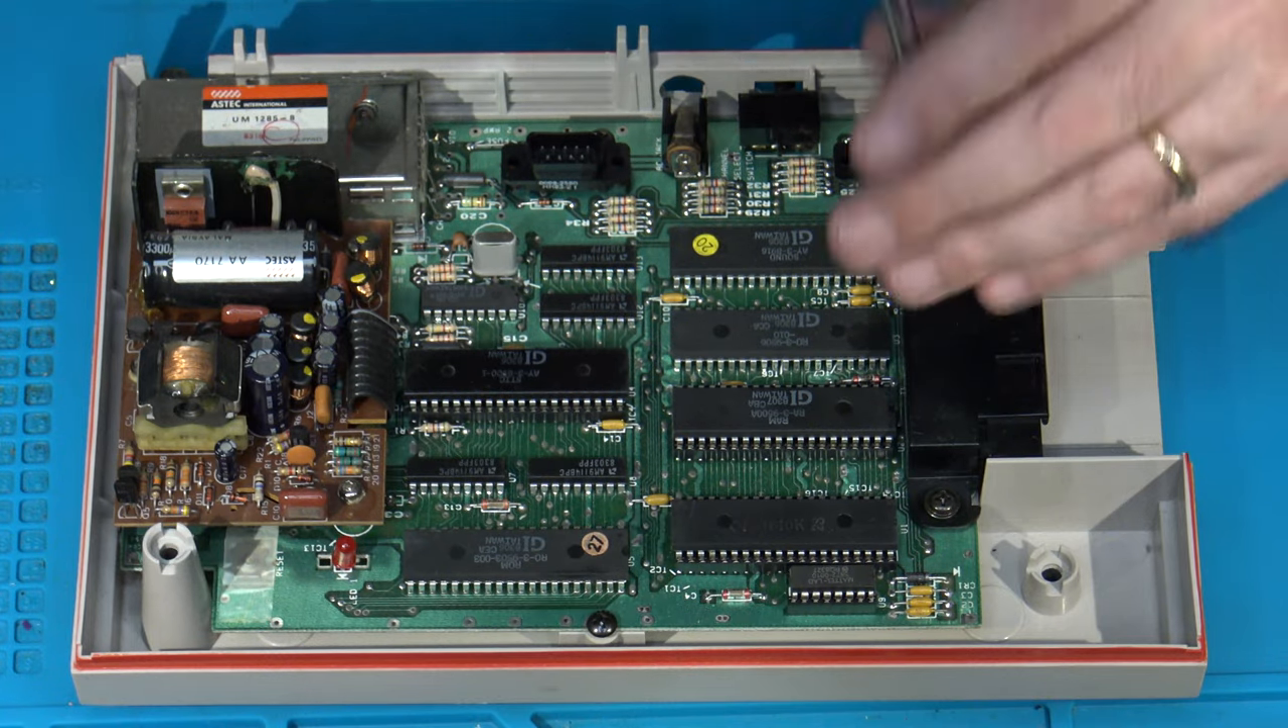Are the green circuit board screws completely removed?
No.